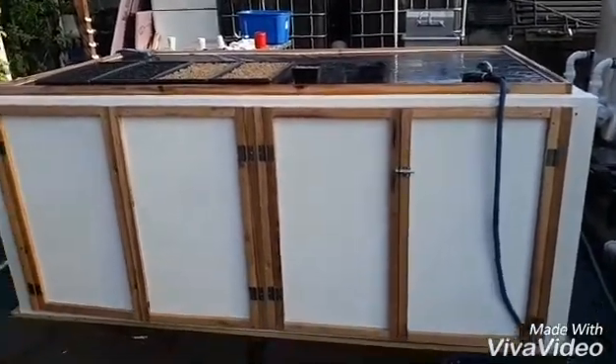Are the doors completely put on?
Yes.